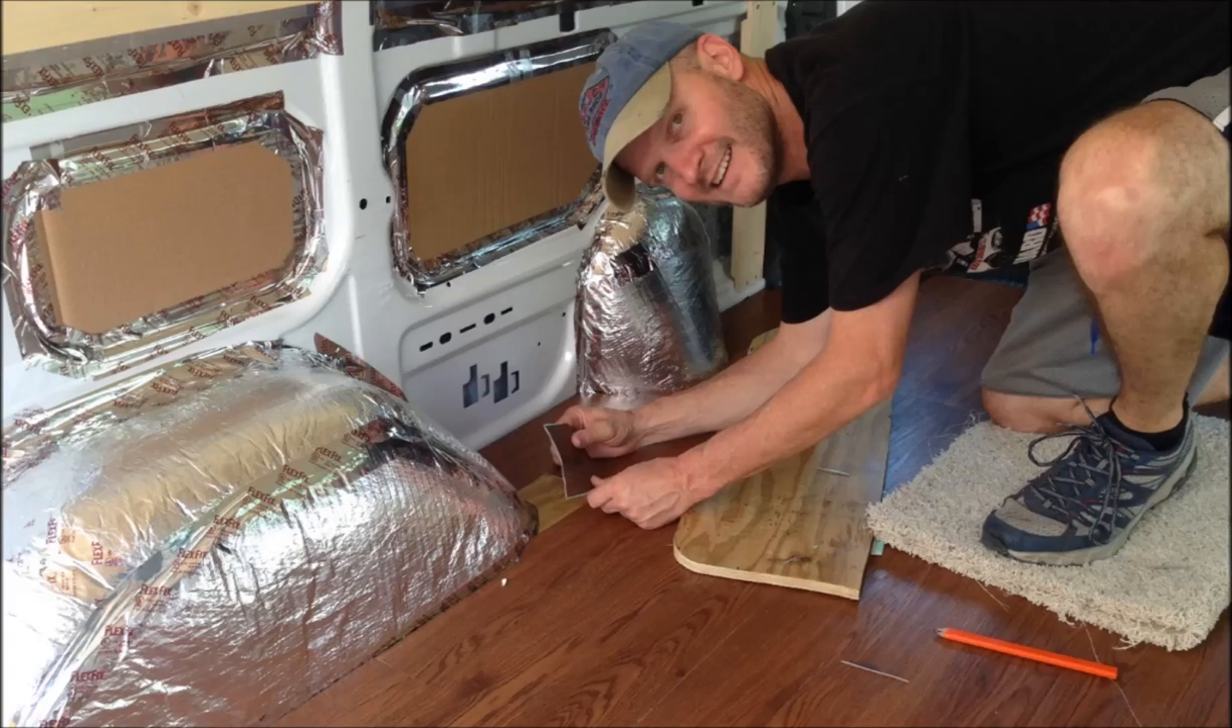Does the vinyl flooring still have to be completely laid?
Yes.